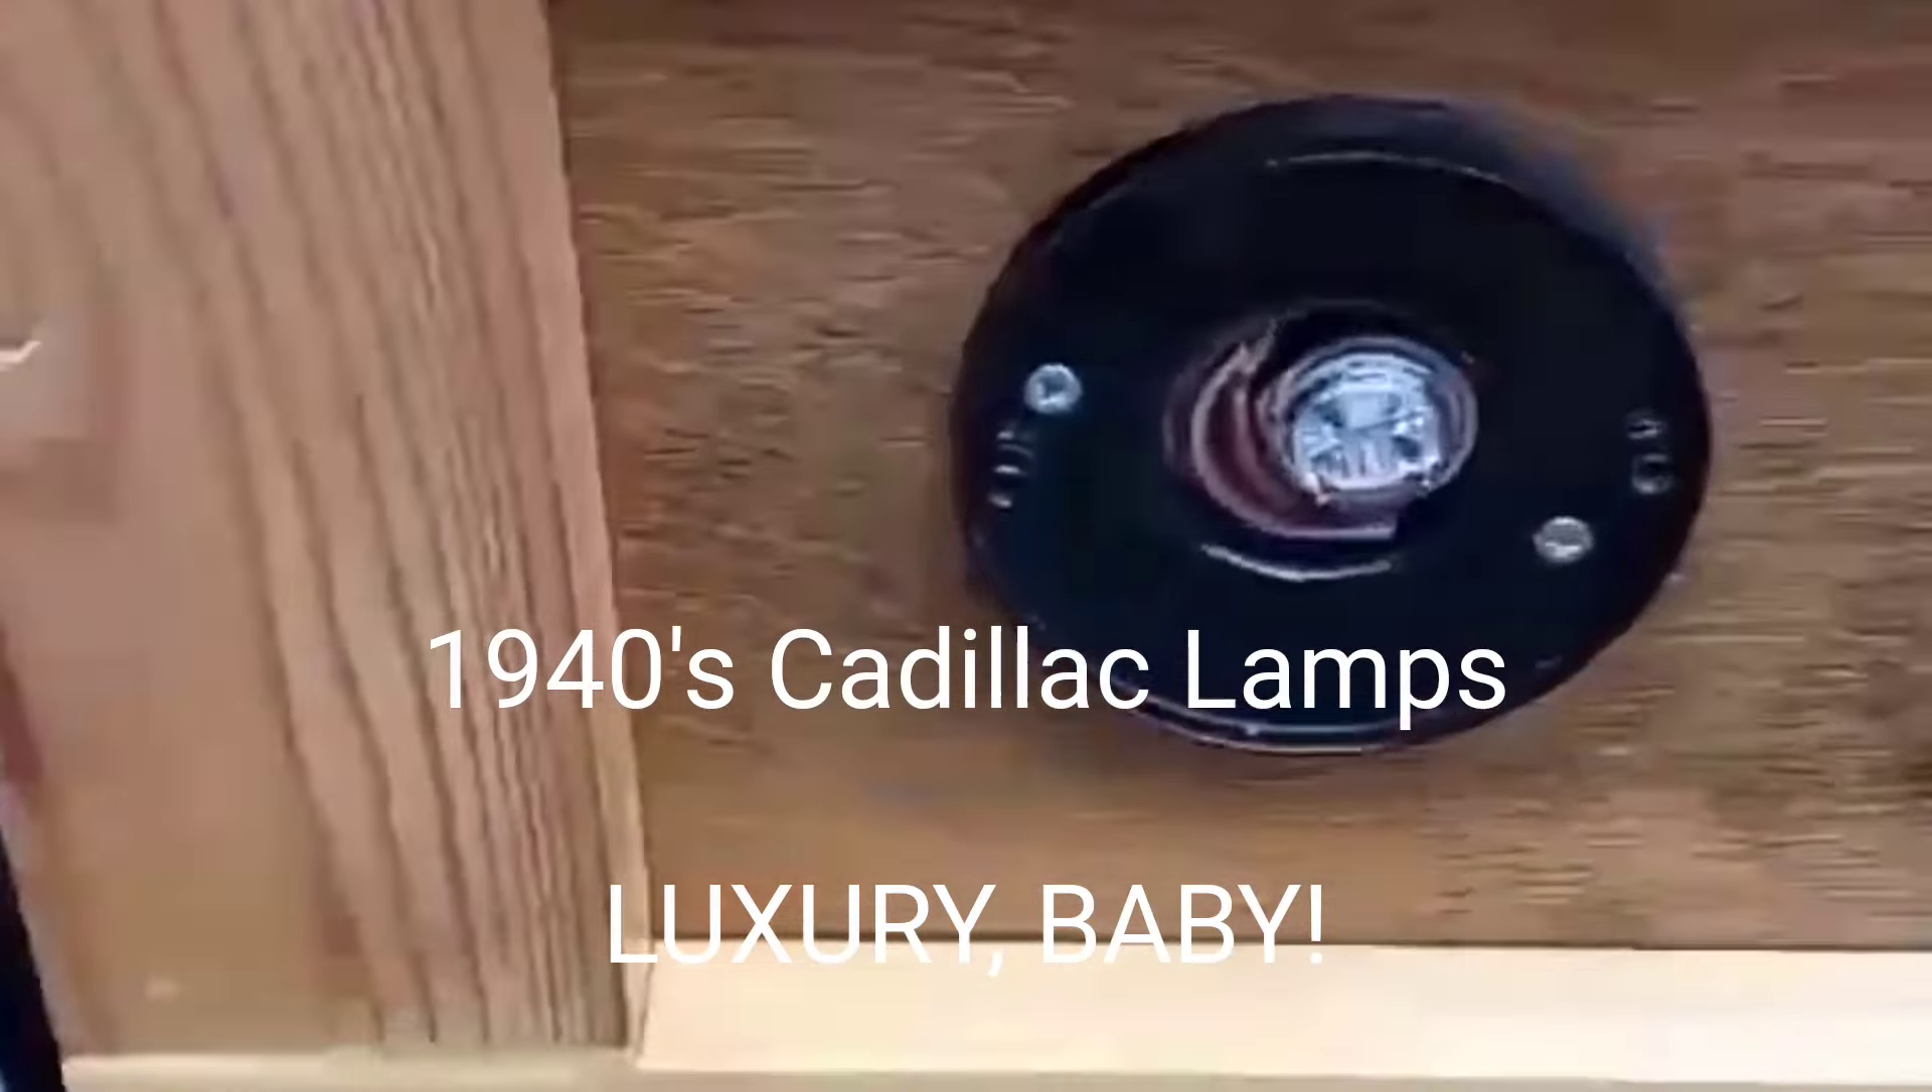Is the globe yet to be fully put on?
Yes.